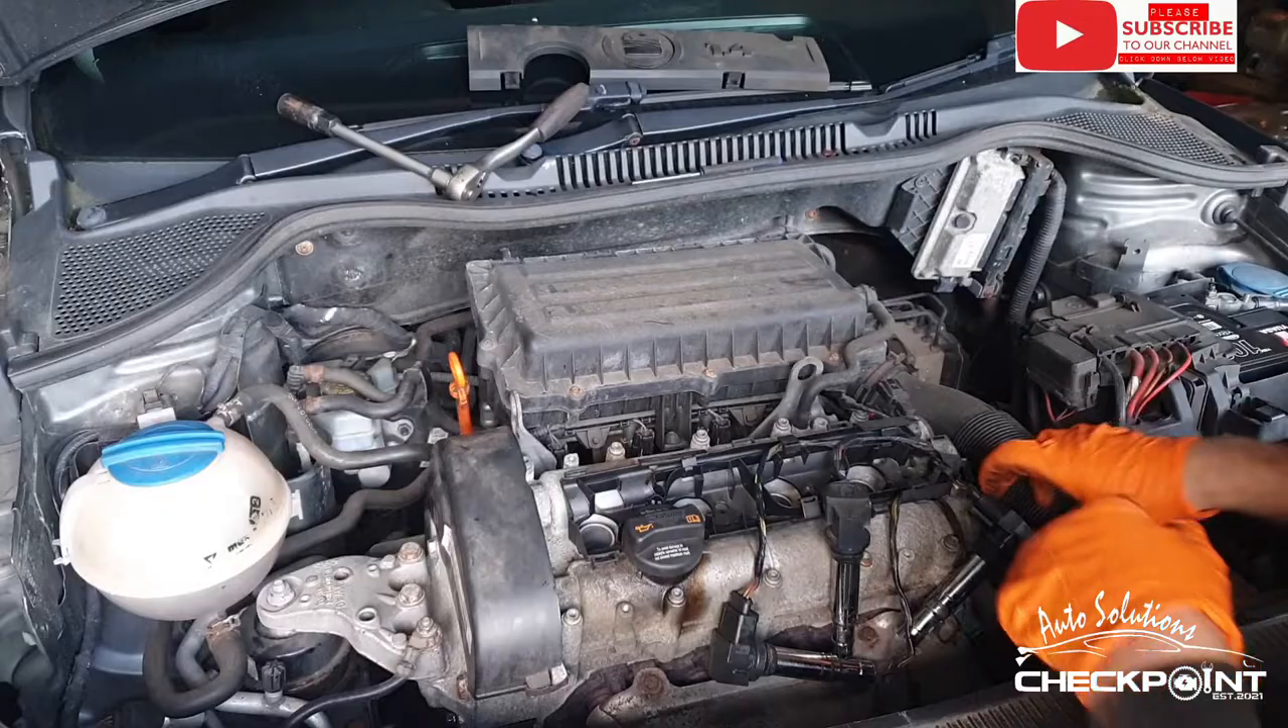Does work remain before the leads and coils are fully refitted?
Yes.